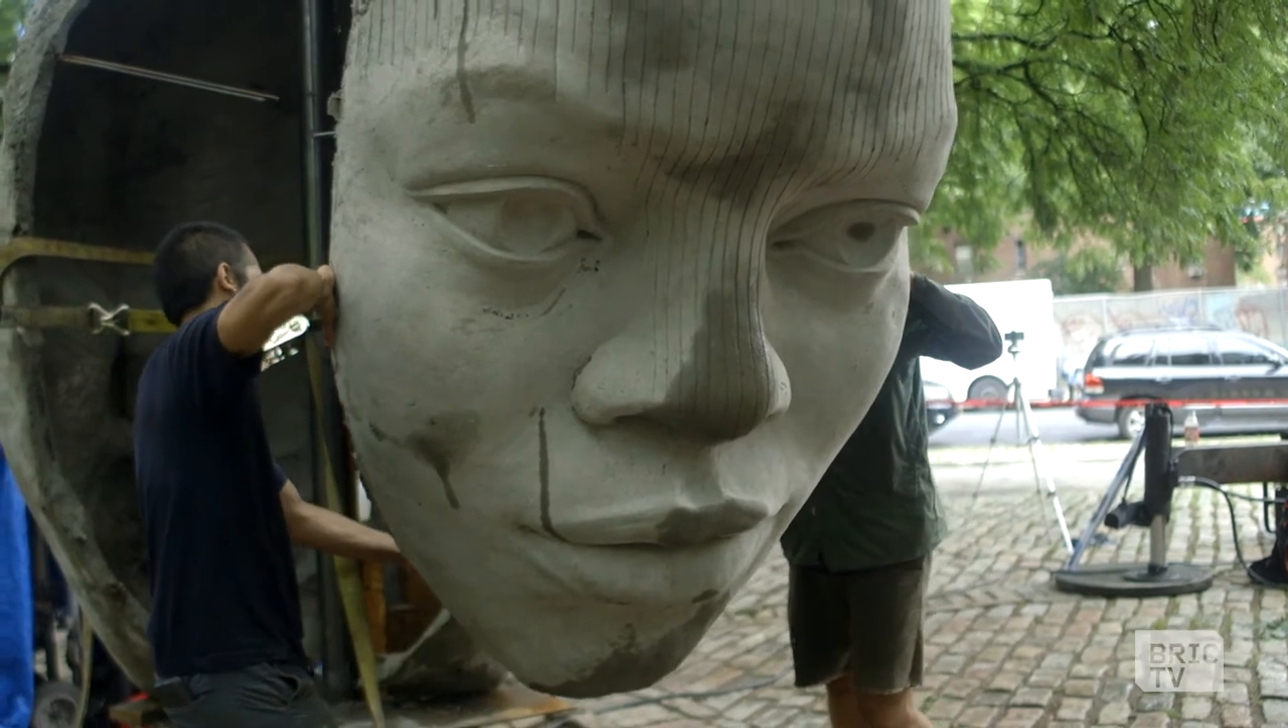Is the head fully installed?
No.